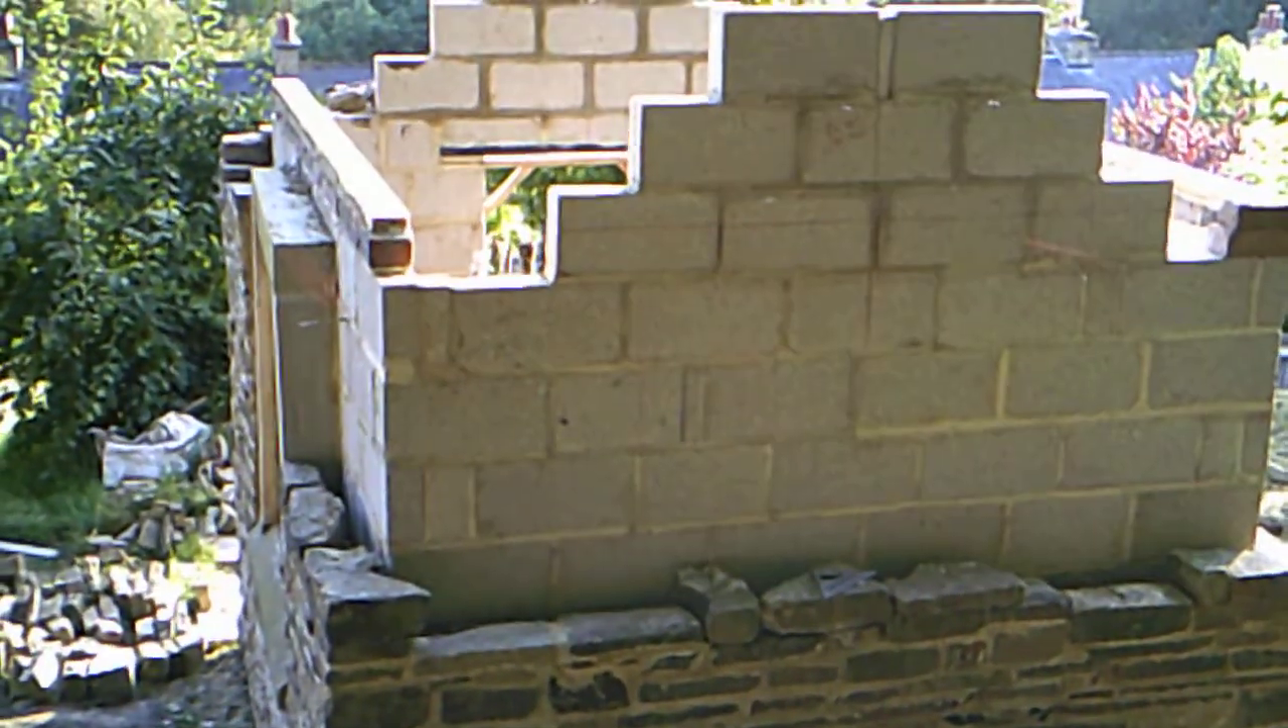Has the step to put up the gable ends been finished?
No.